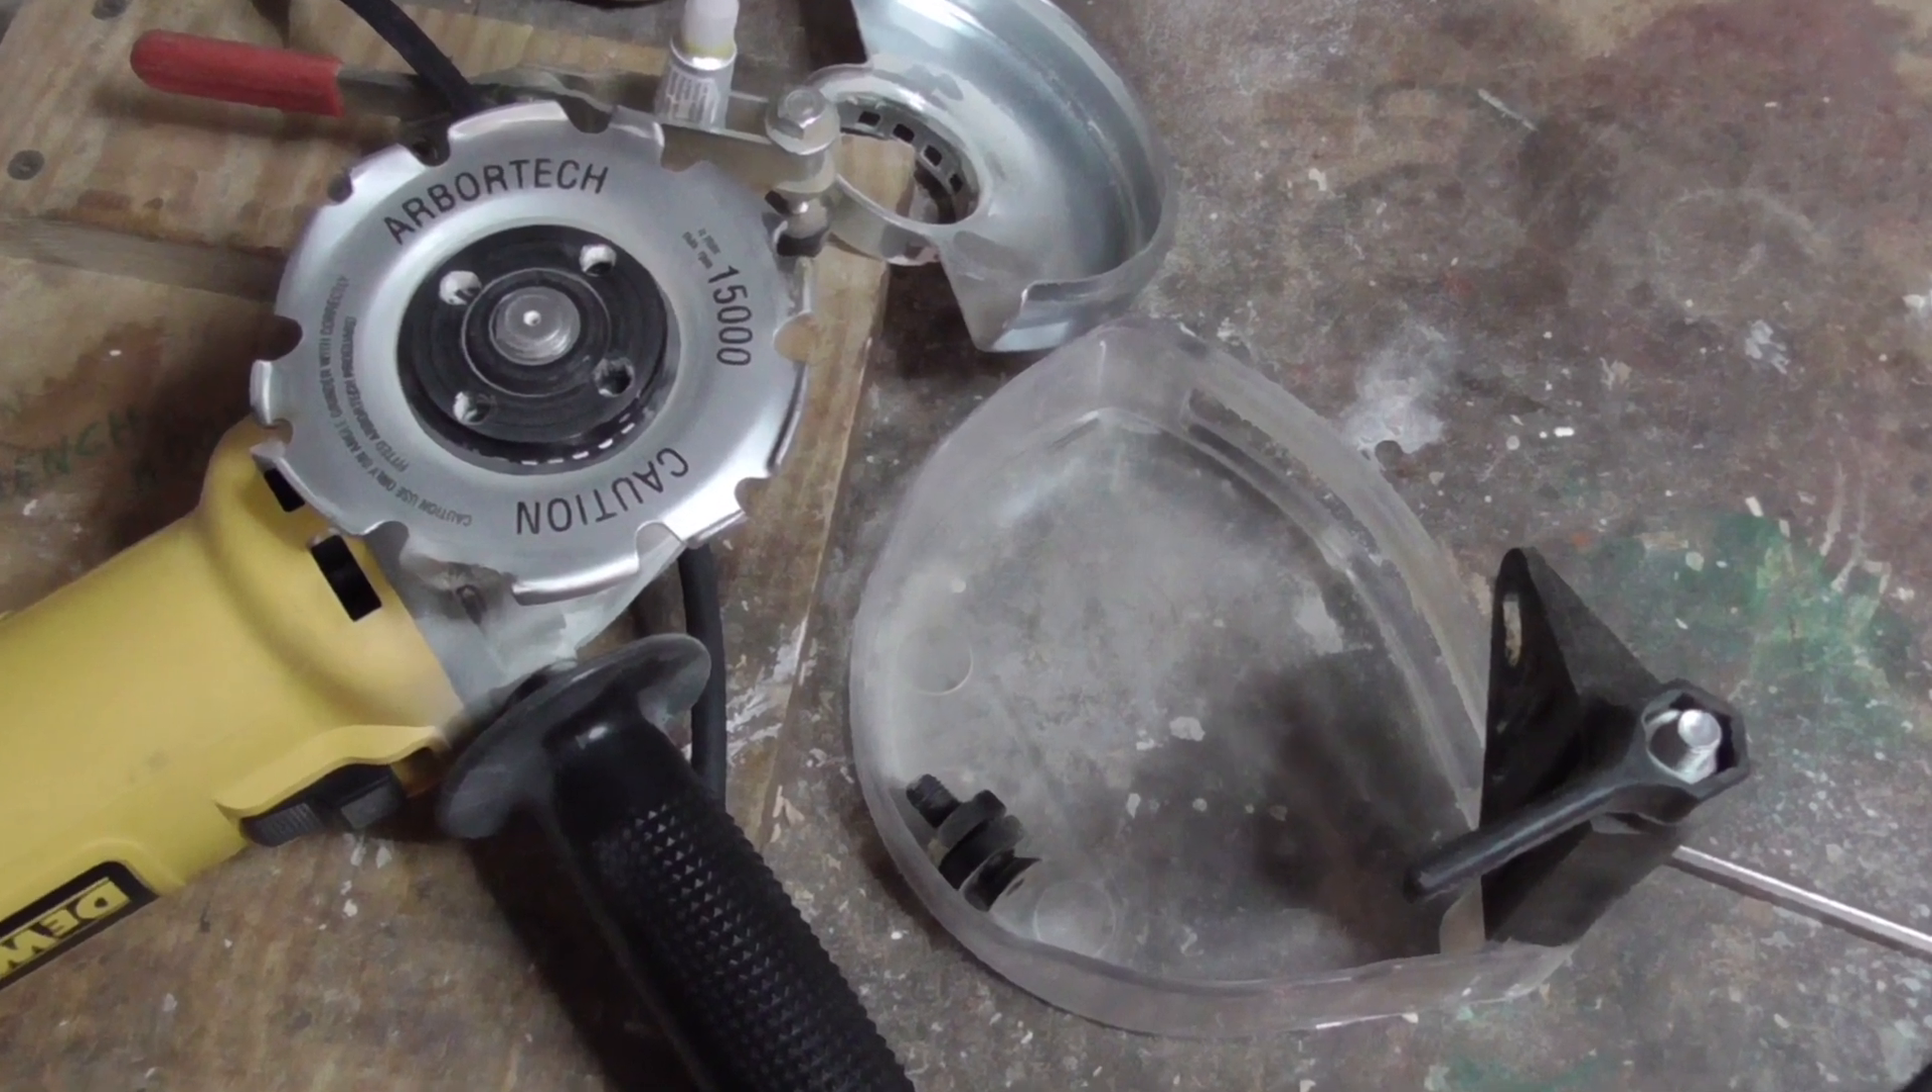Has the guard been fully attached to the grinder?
No.